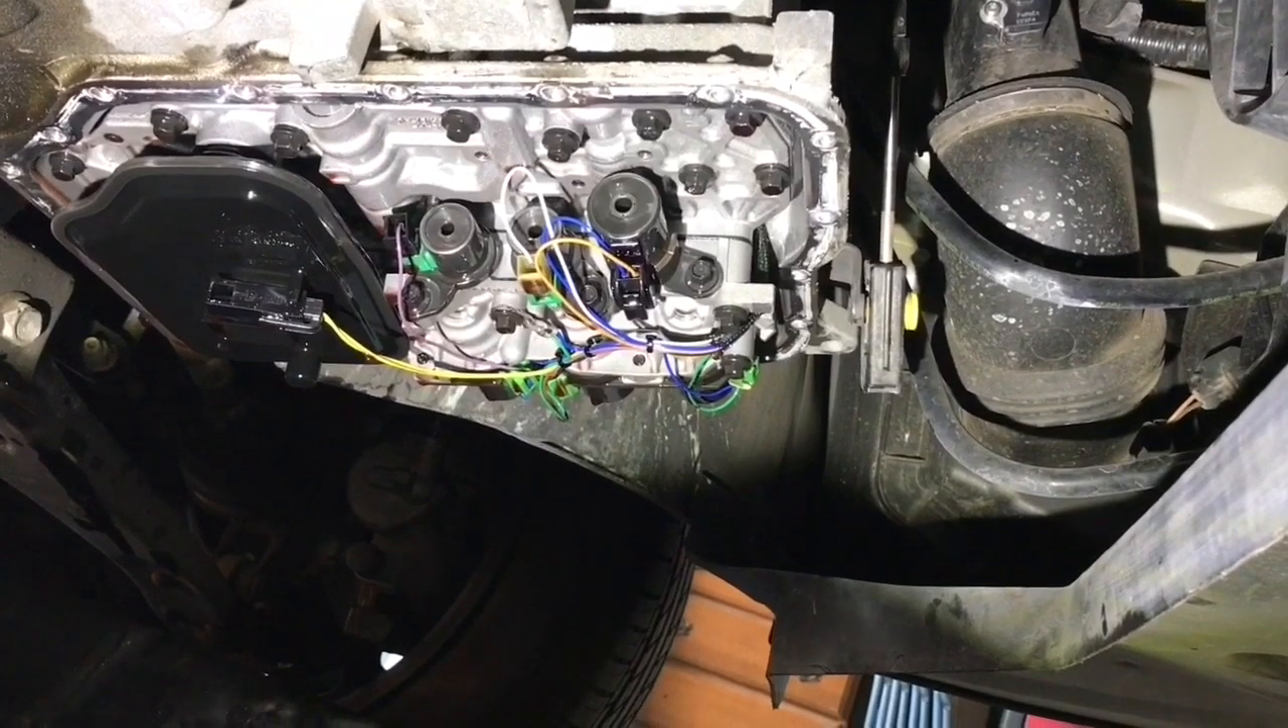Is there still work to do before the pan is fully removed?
No.